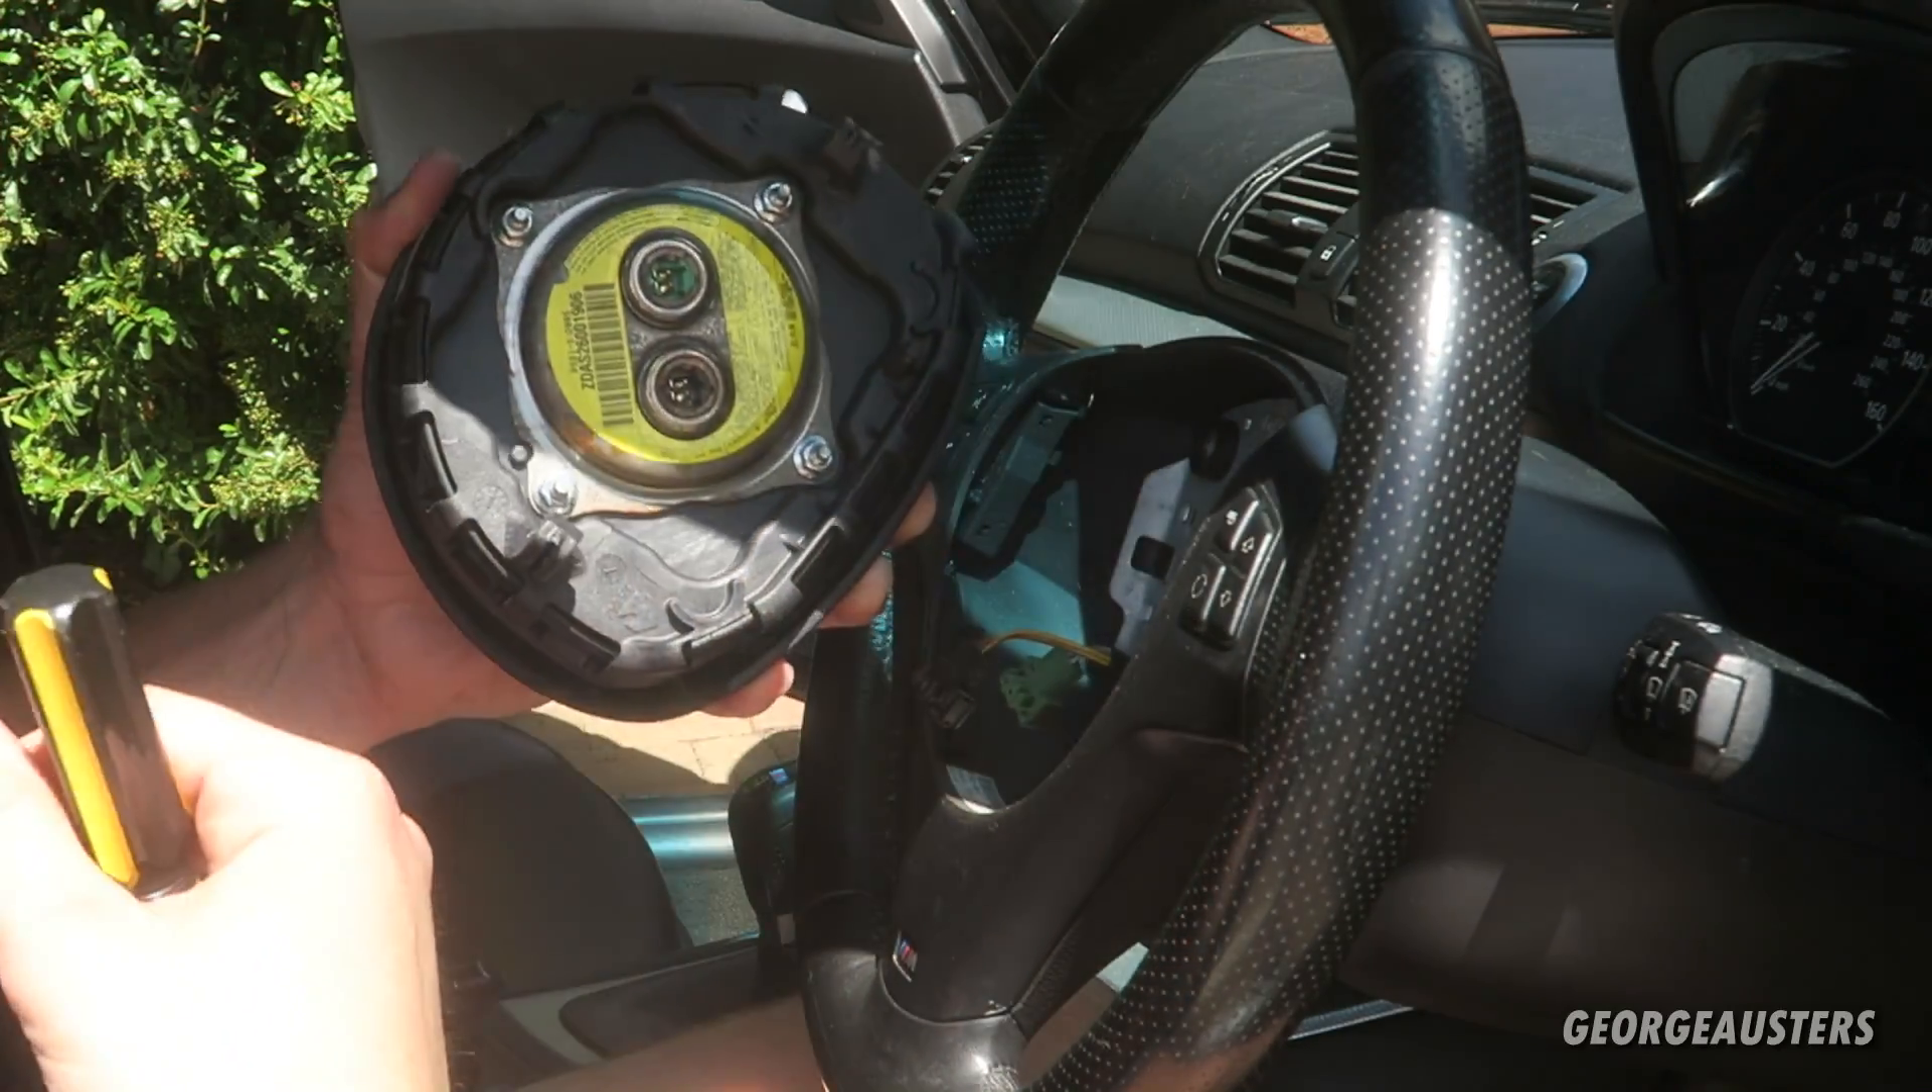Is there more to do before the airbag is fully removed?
No.